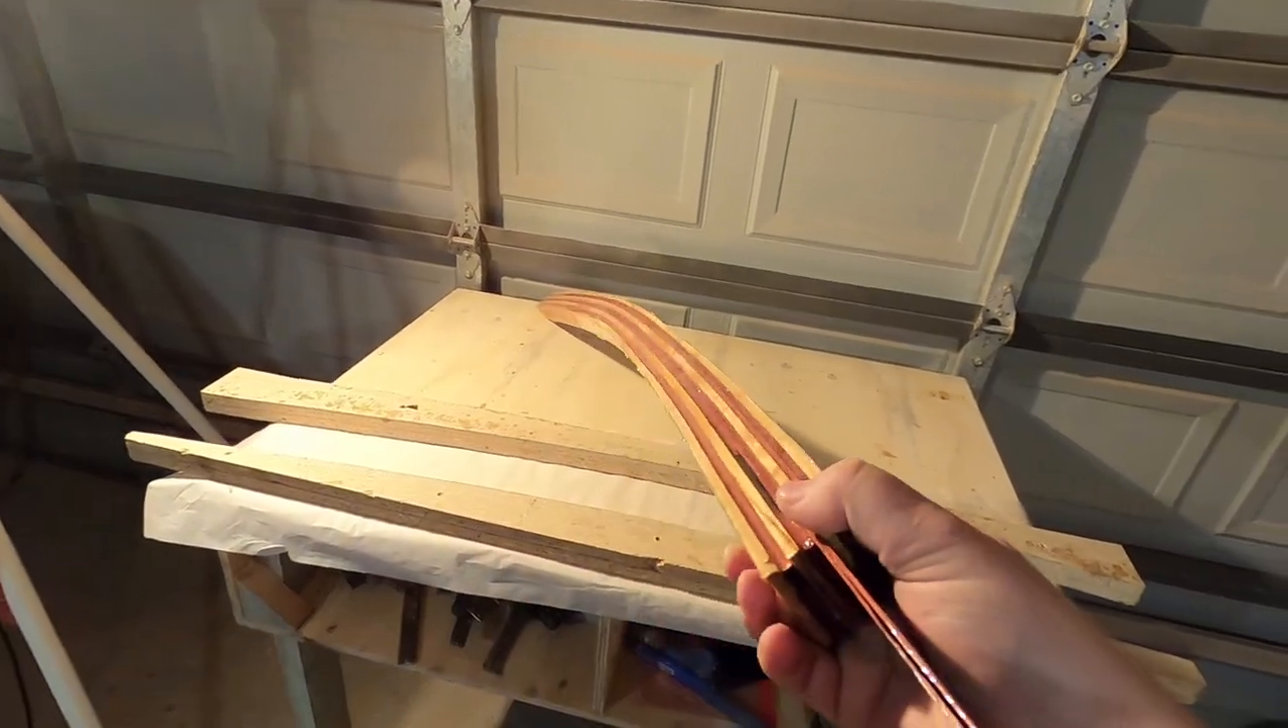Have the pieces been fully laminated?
Yes.